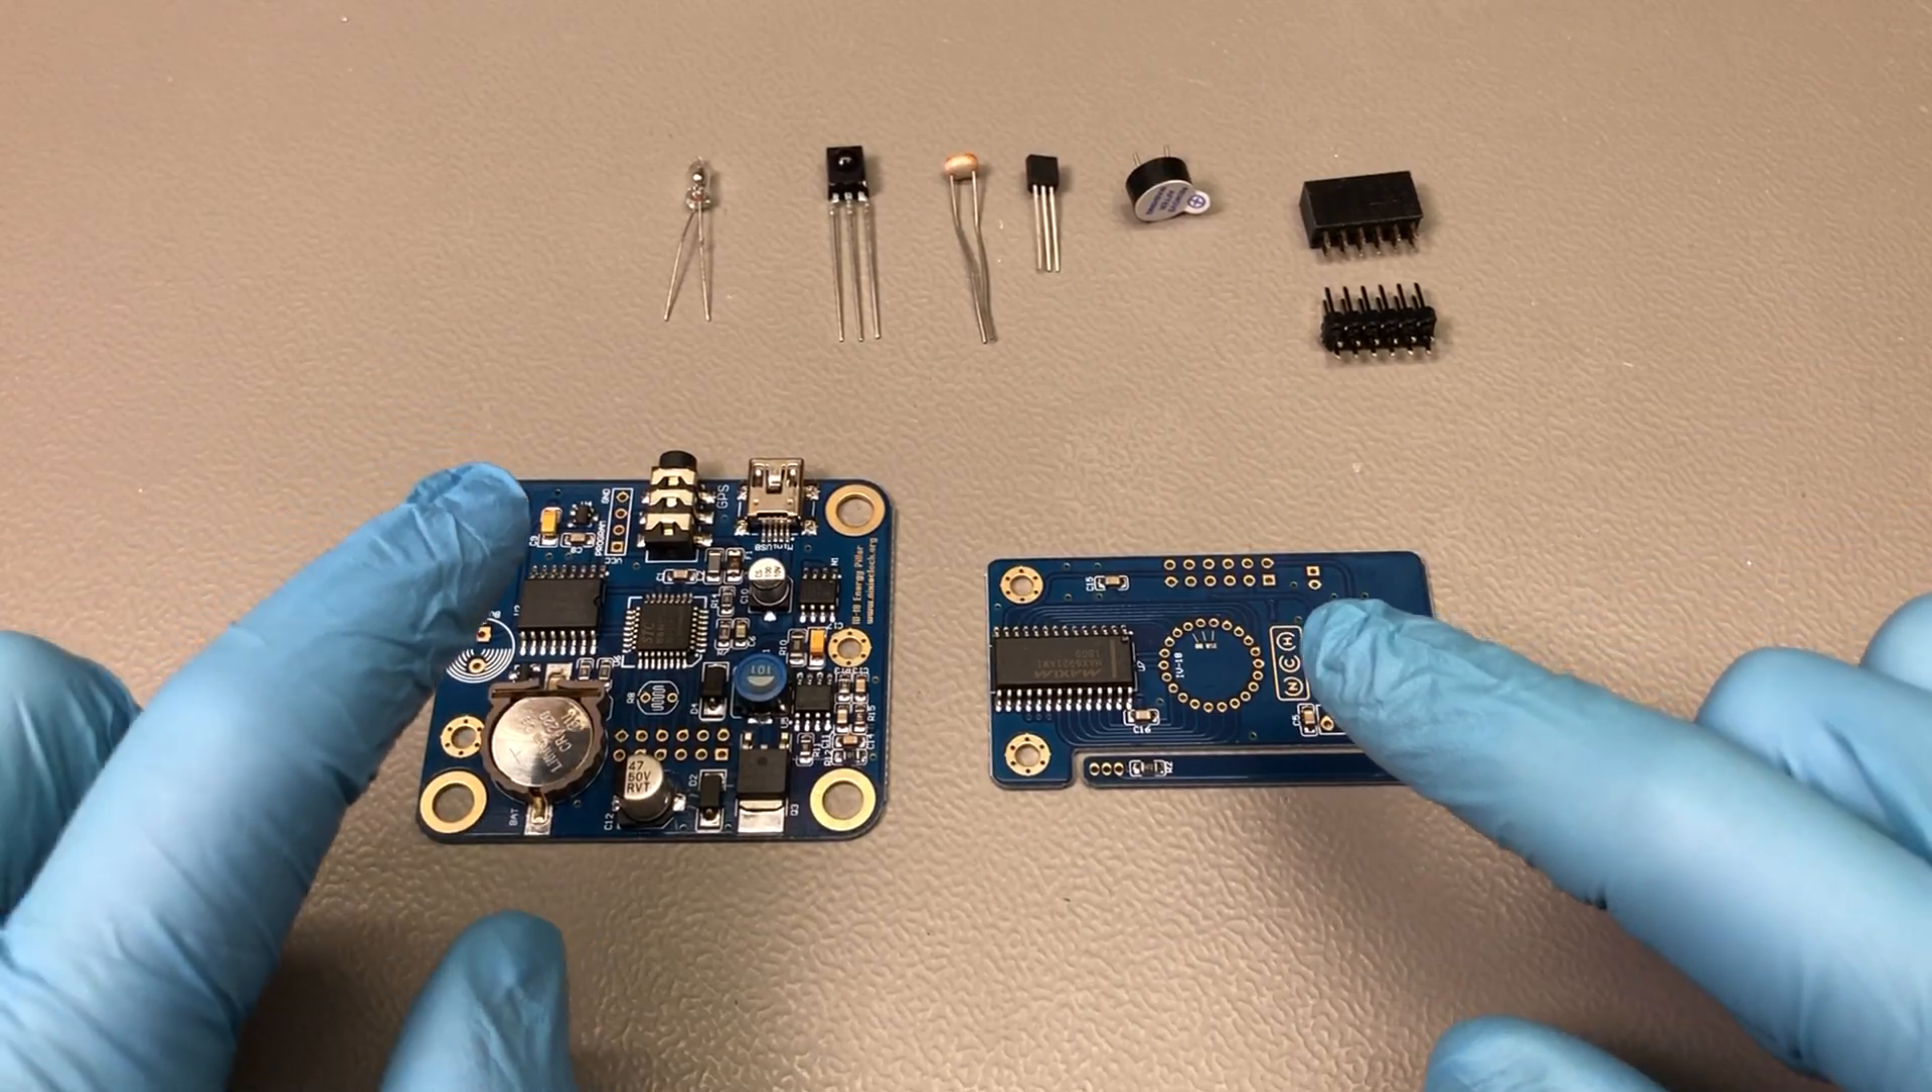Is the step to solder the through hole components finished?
No.